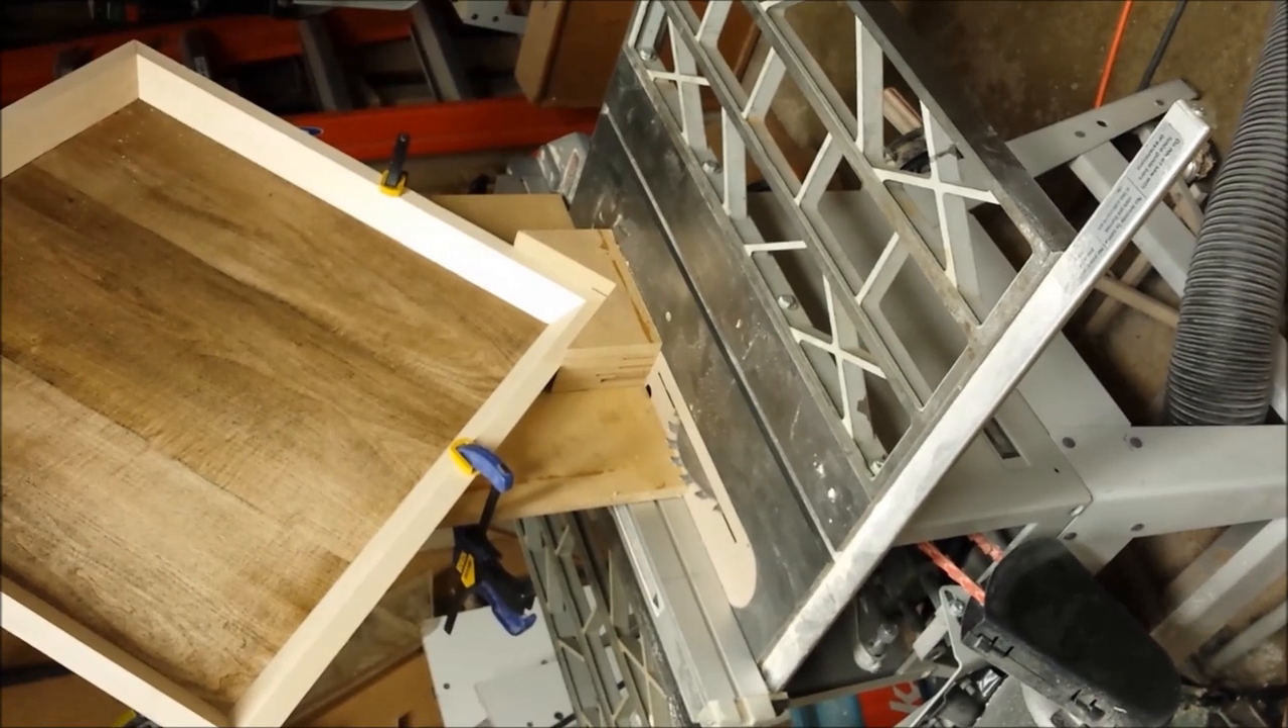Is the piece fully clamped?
Yes.